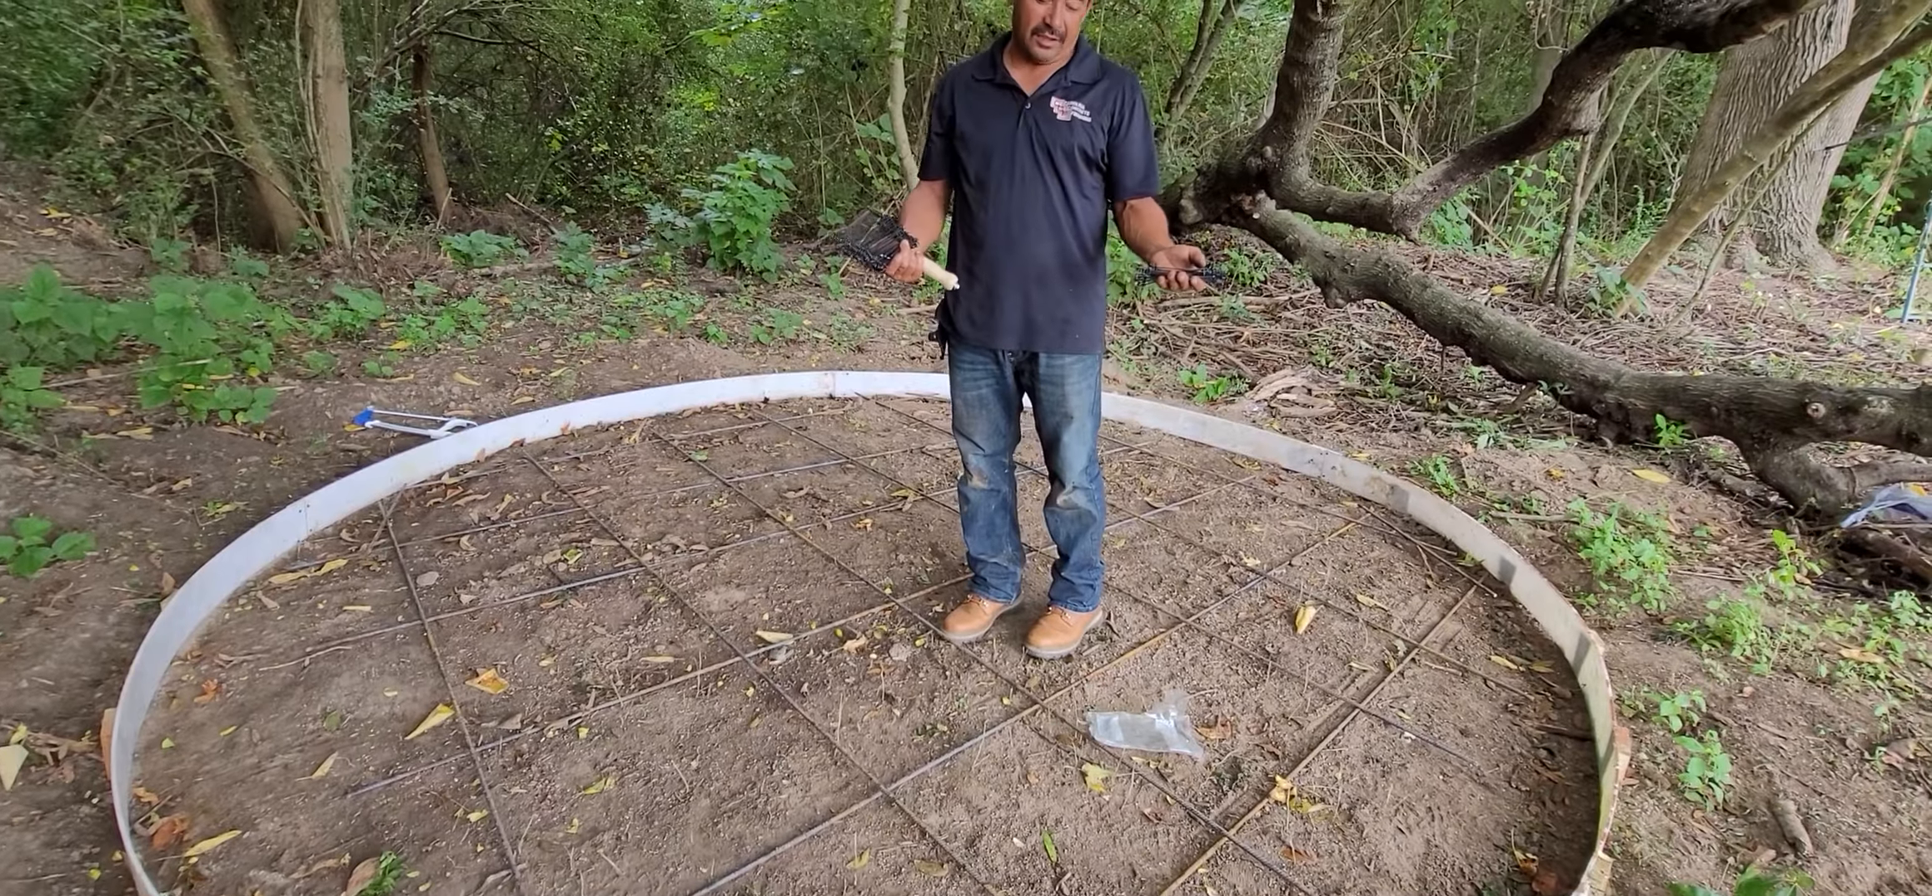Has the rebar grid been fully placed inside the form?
Yes.